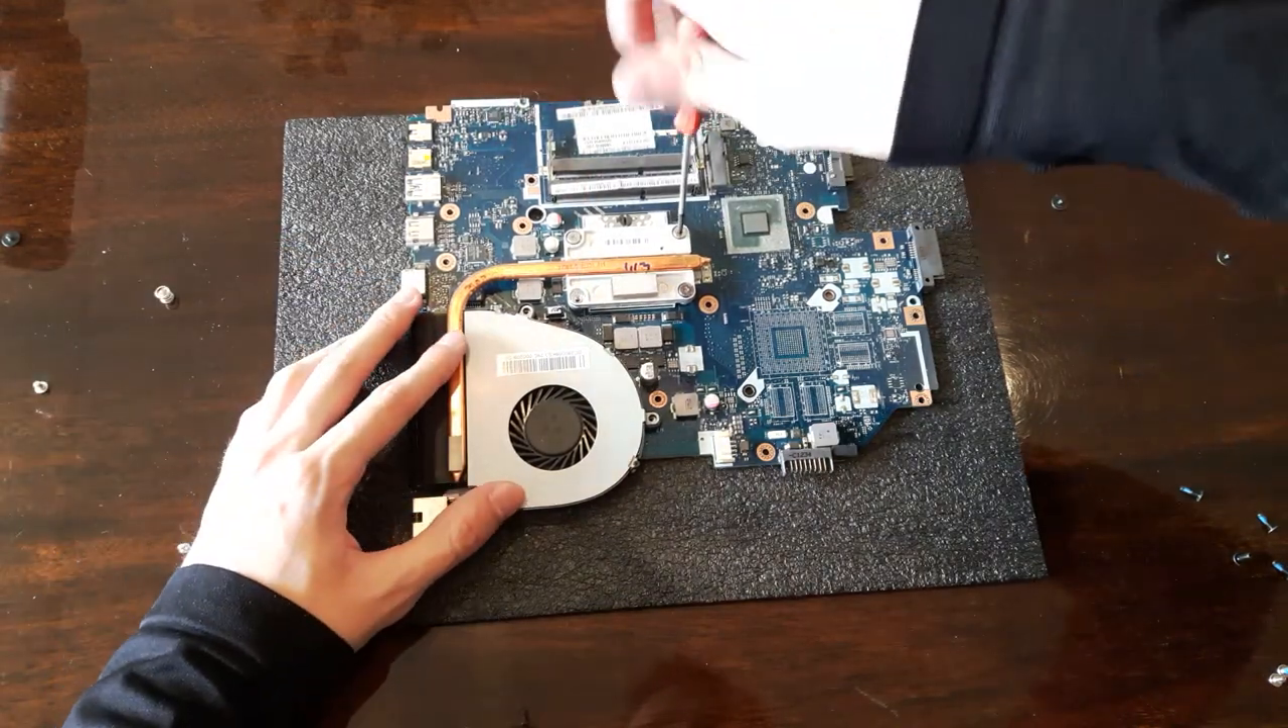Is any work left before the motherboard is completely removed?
No.